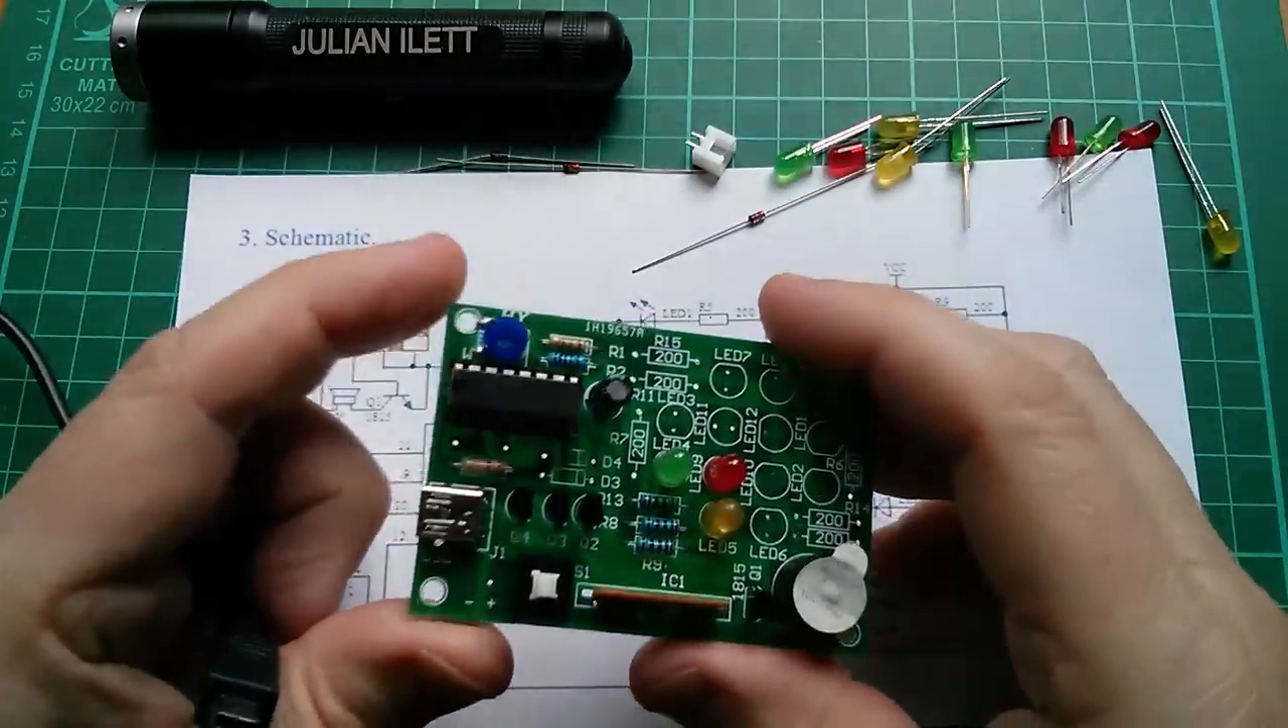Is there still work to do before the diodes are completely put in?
Yes.